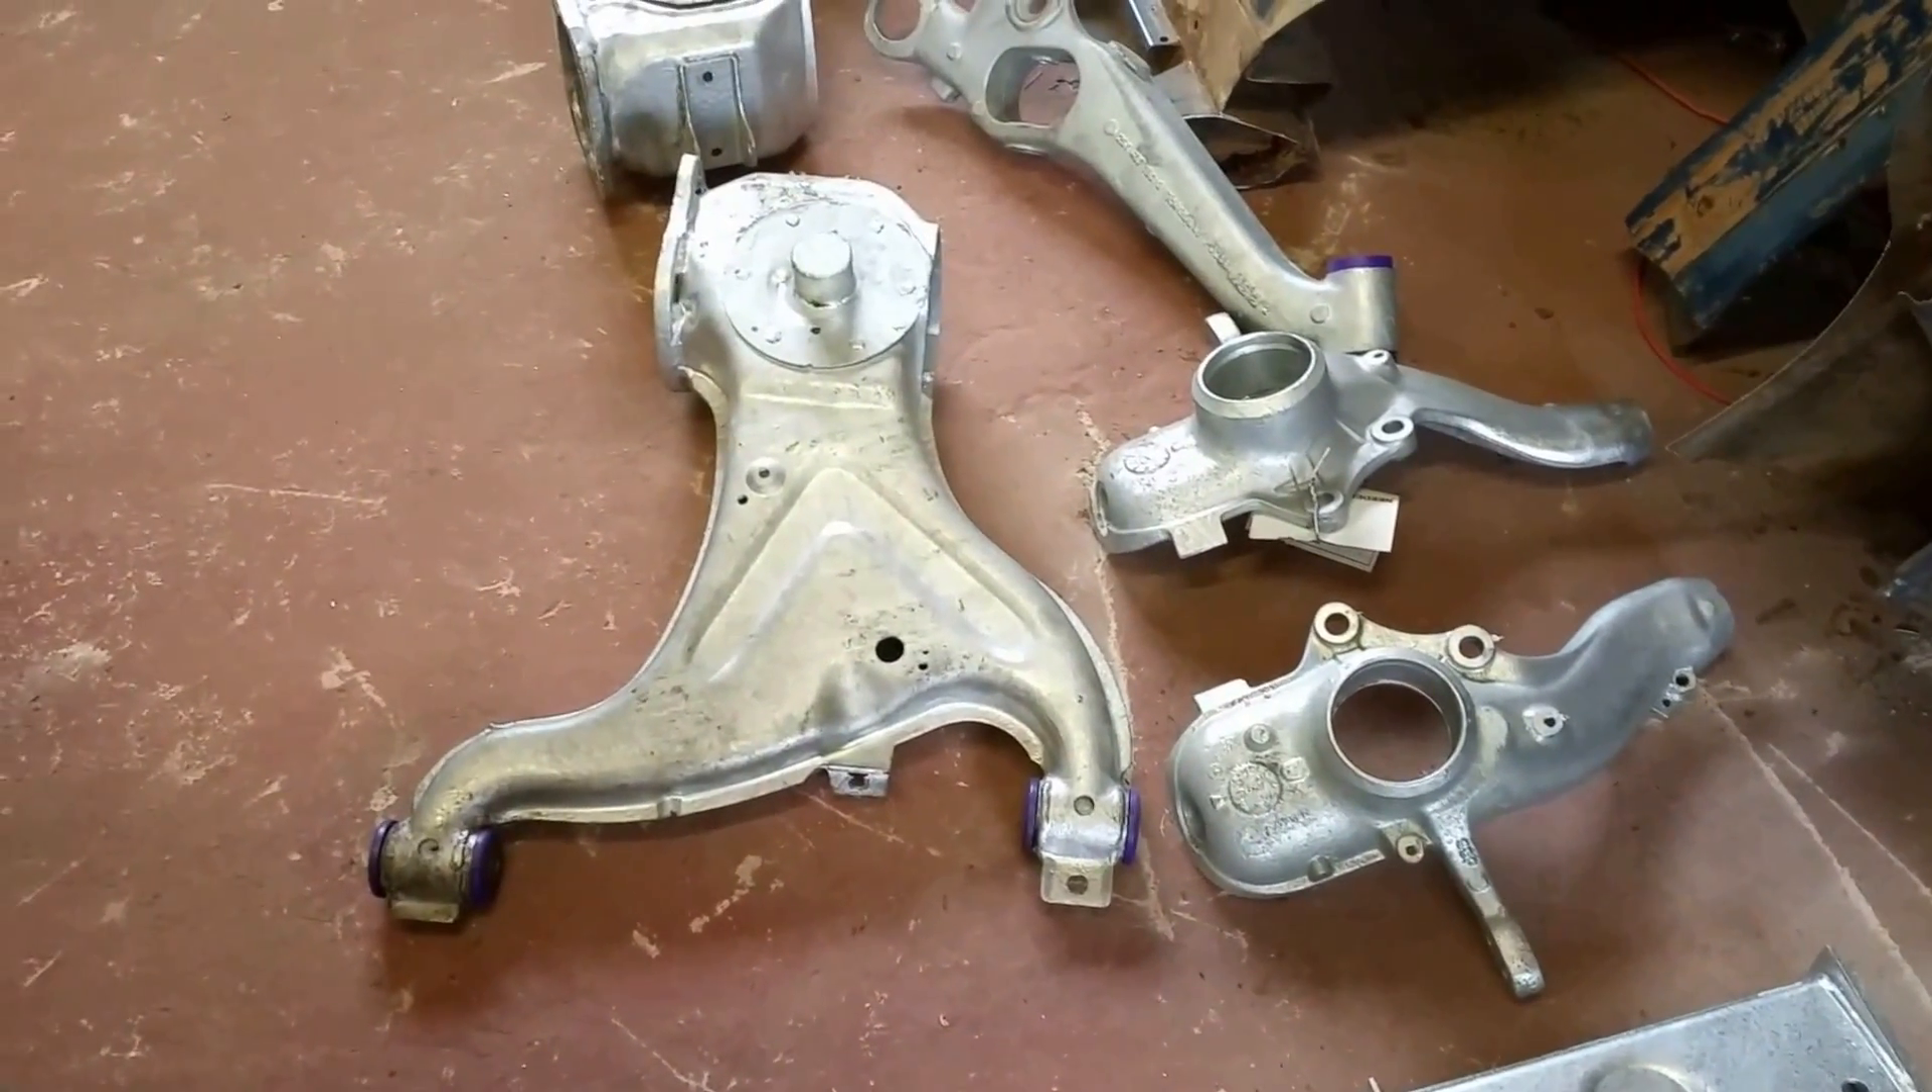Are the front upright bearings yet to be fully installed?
Yes.